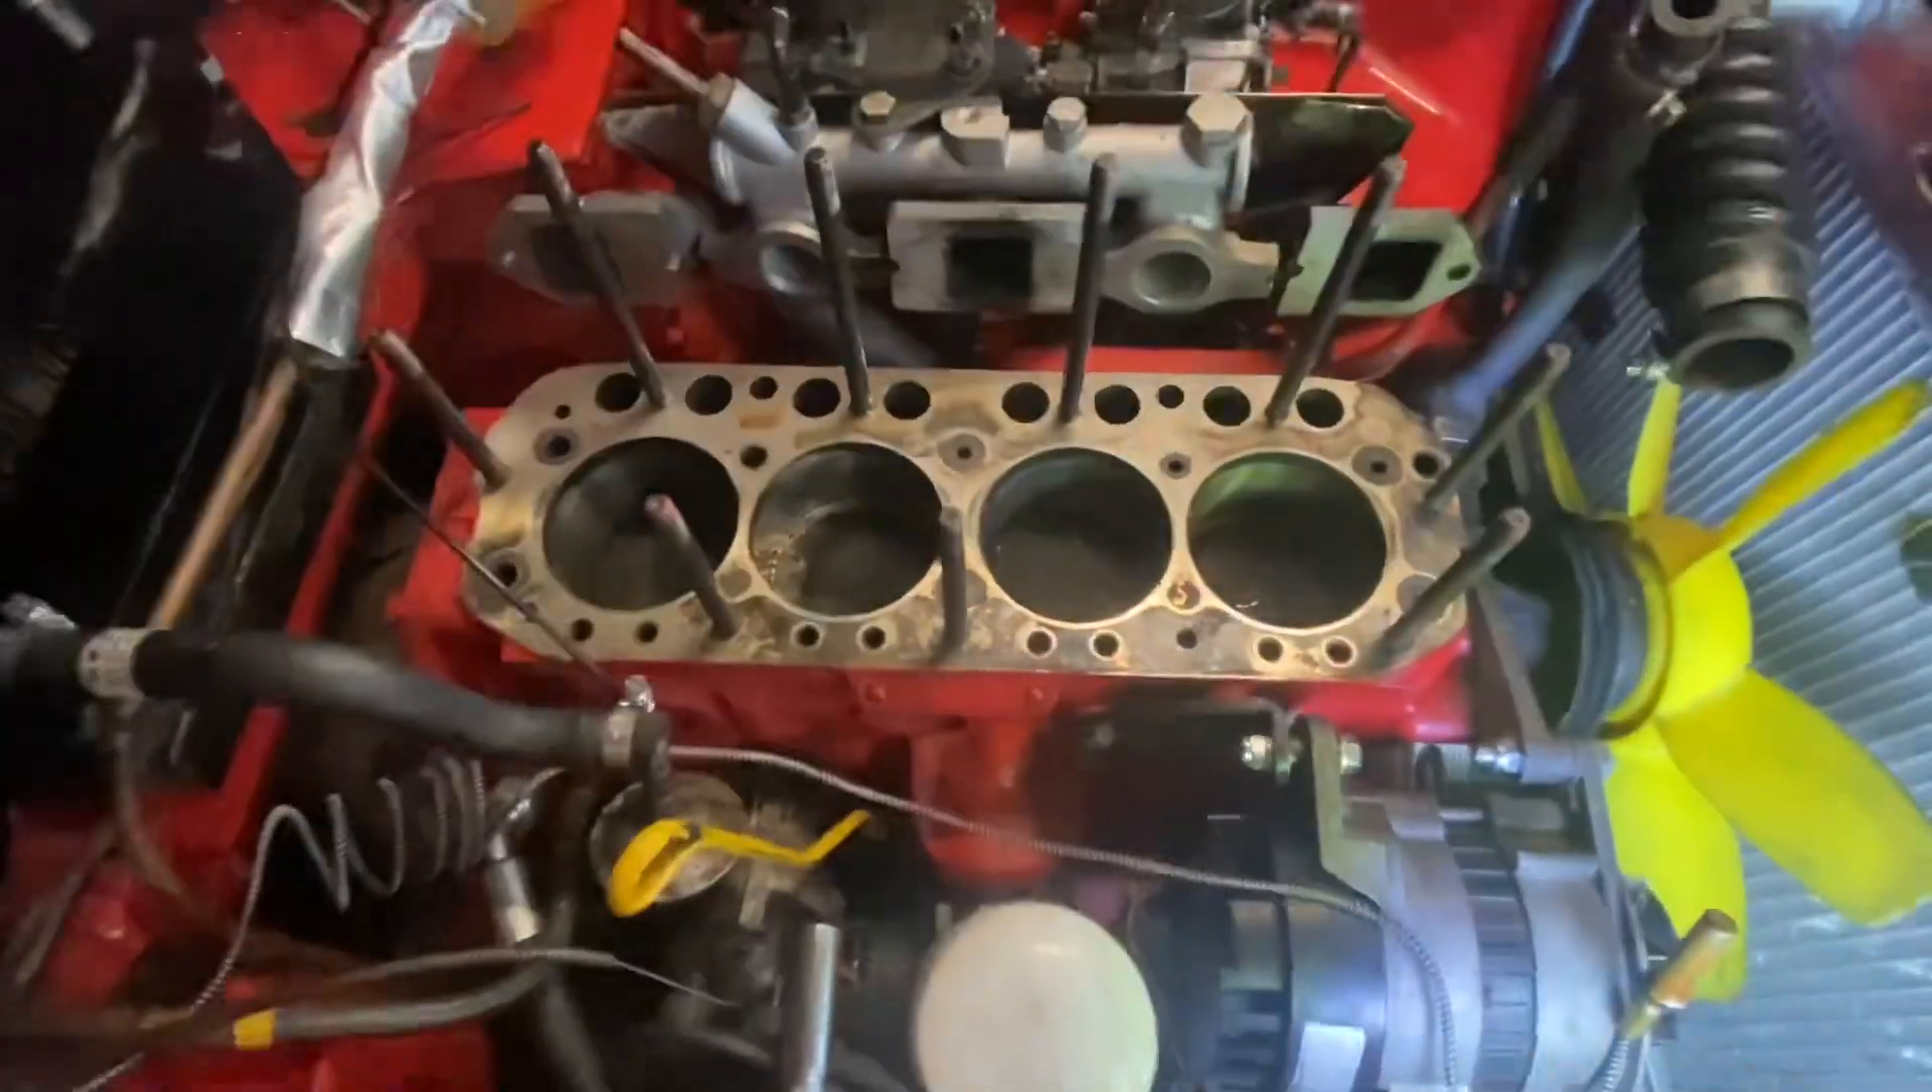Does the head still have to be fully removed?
No.